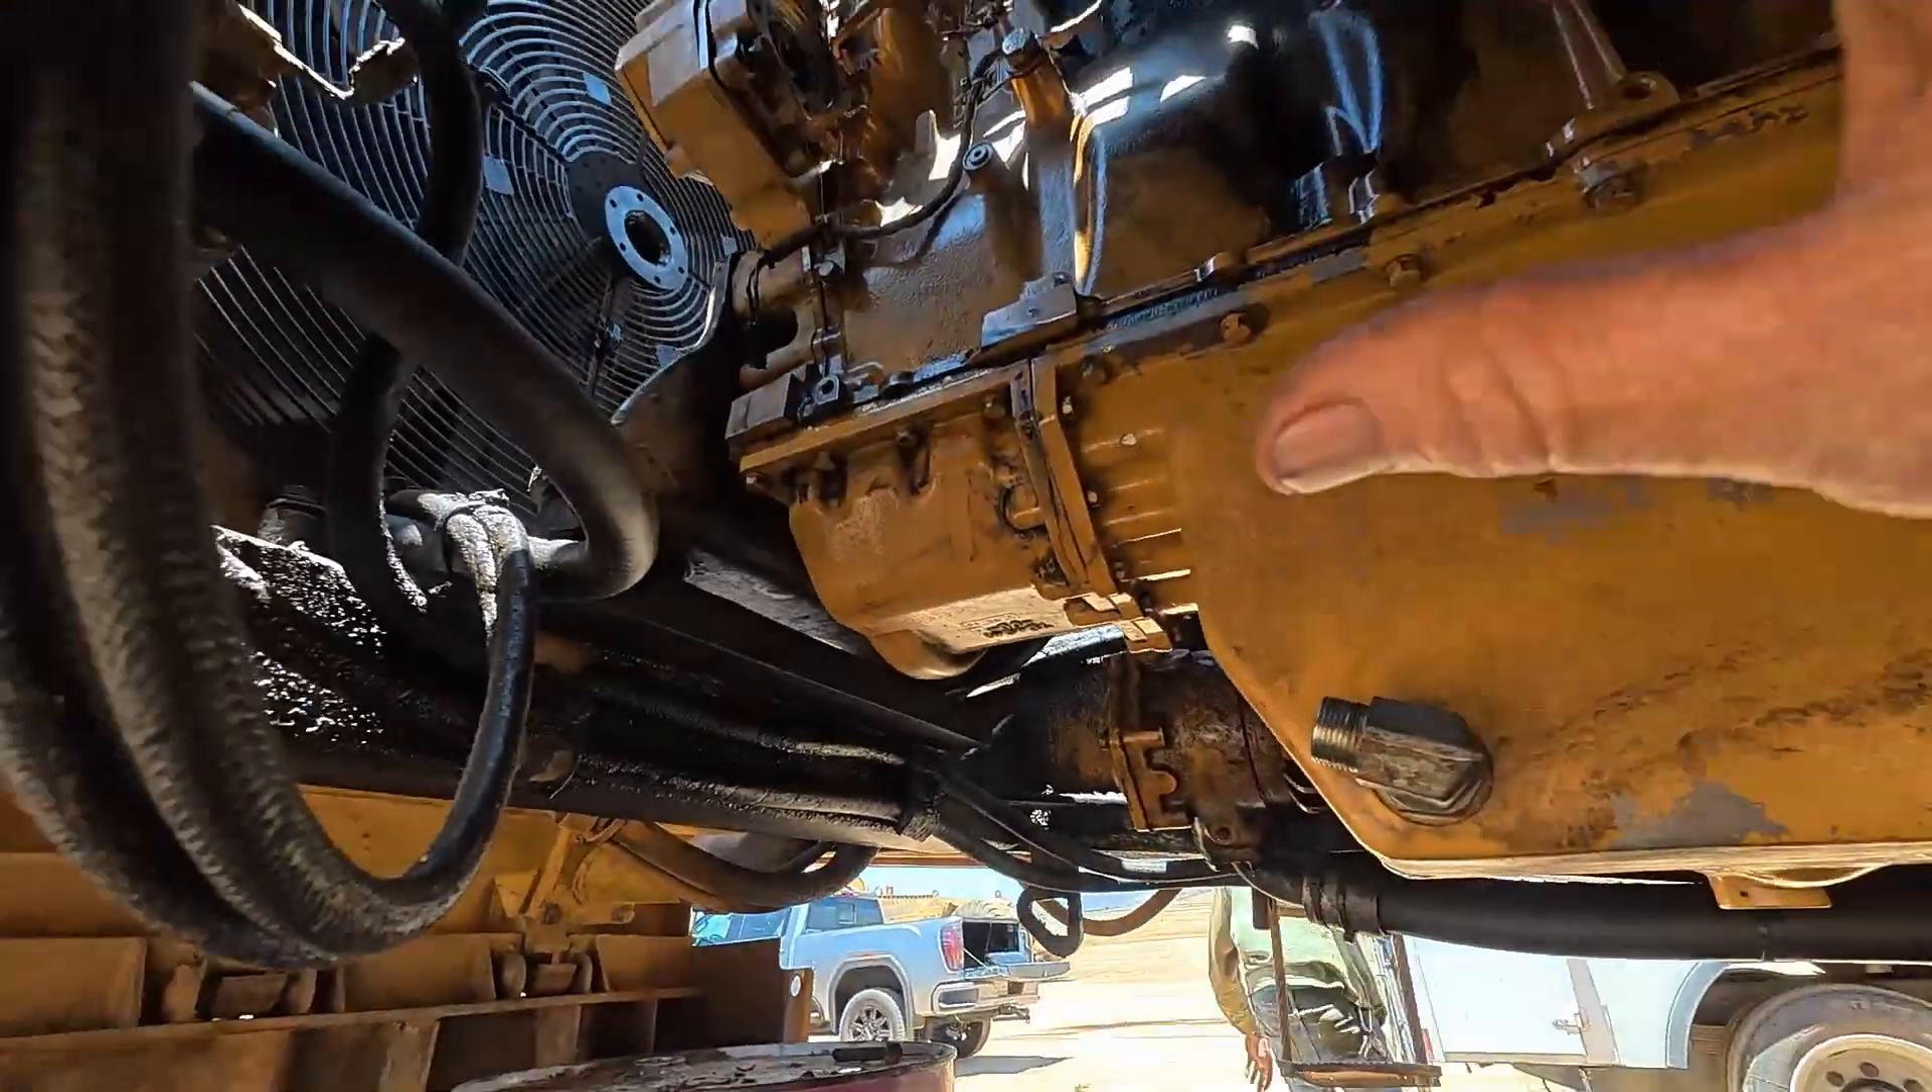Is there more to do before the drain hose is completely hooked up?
Yes.